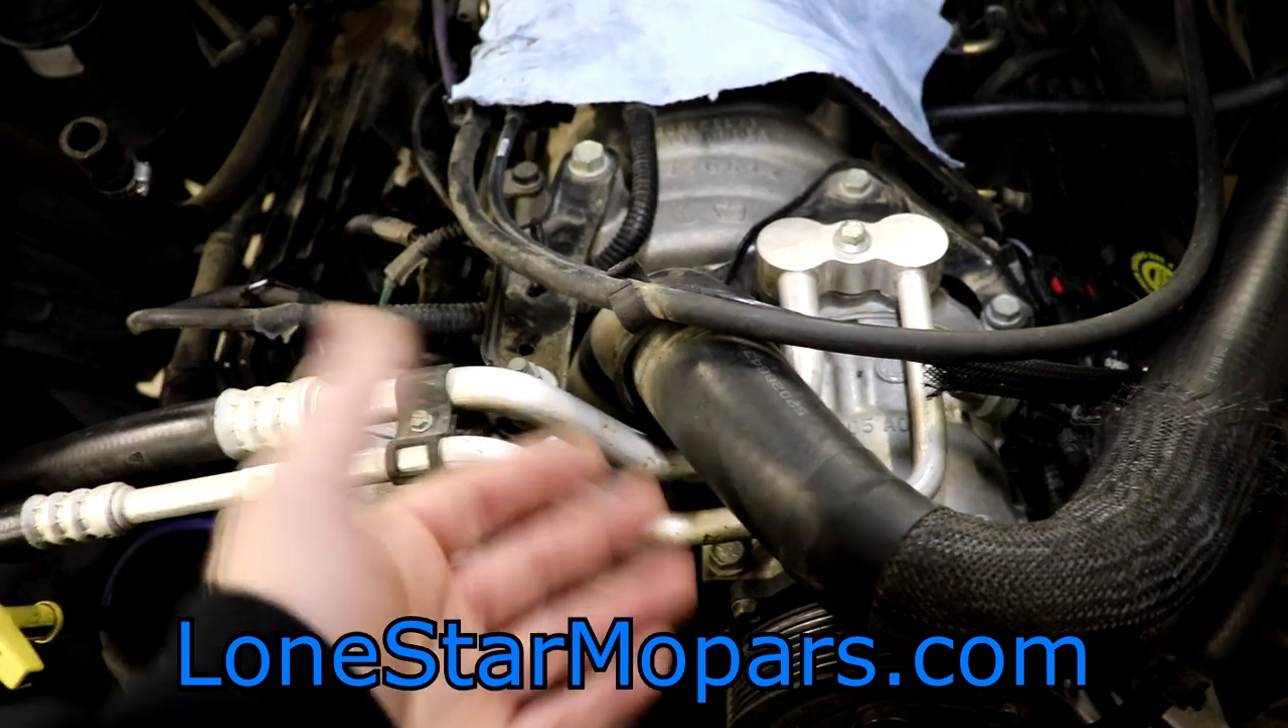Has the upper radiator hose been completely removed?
No.